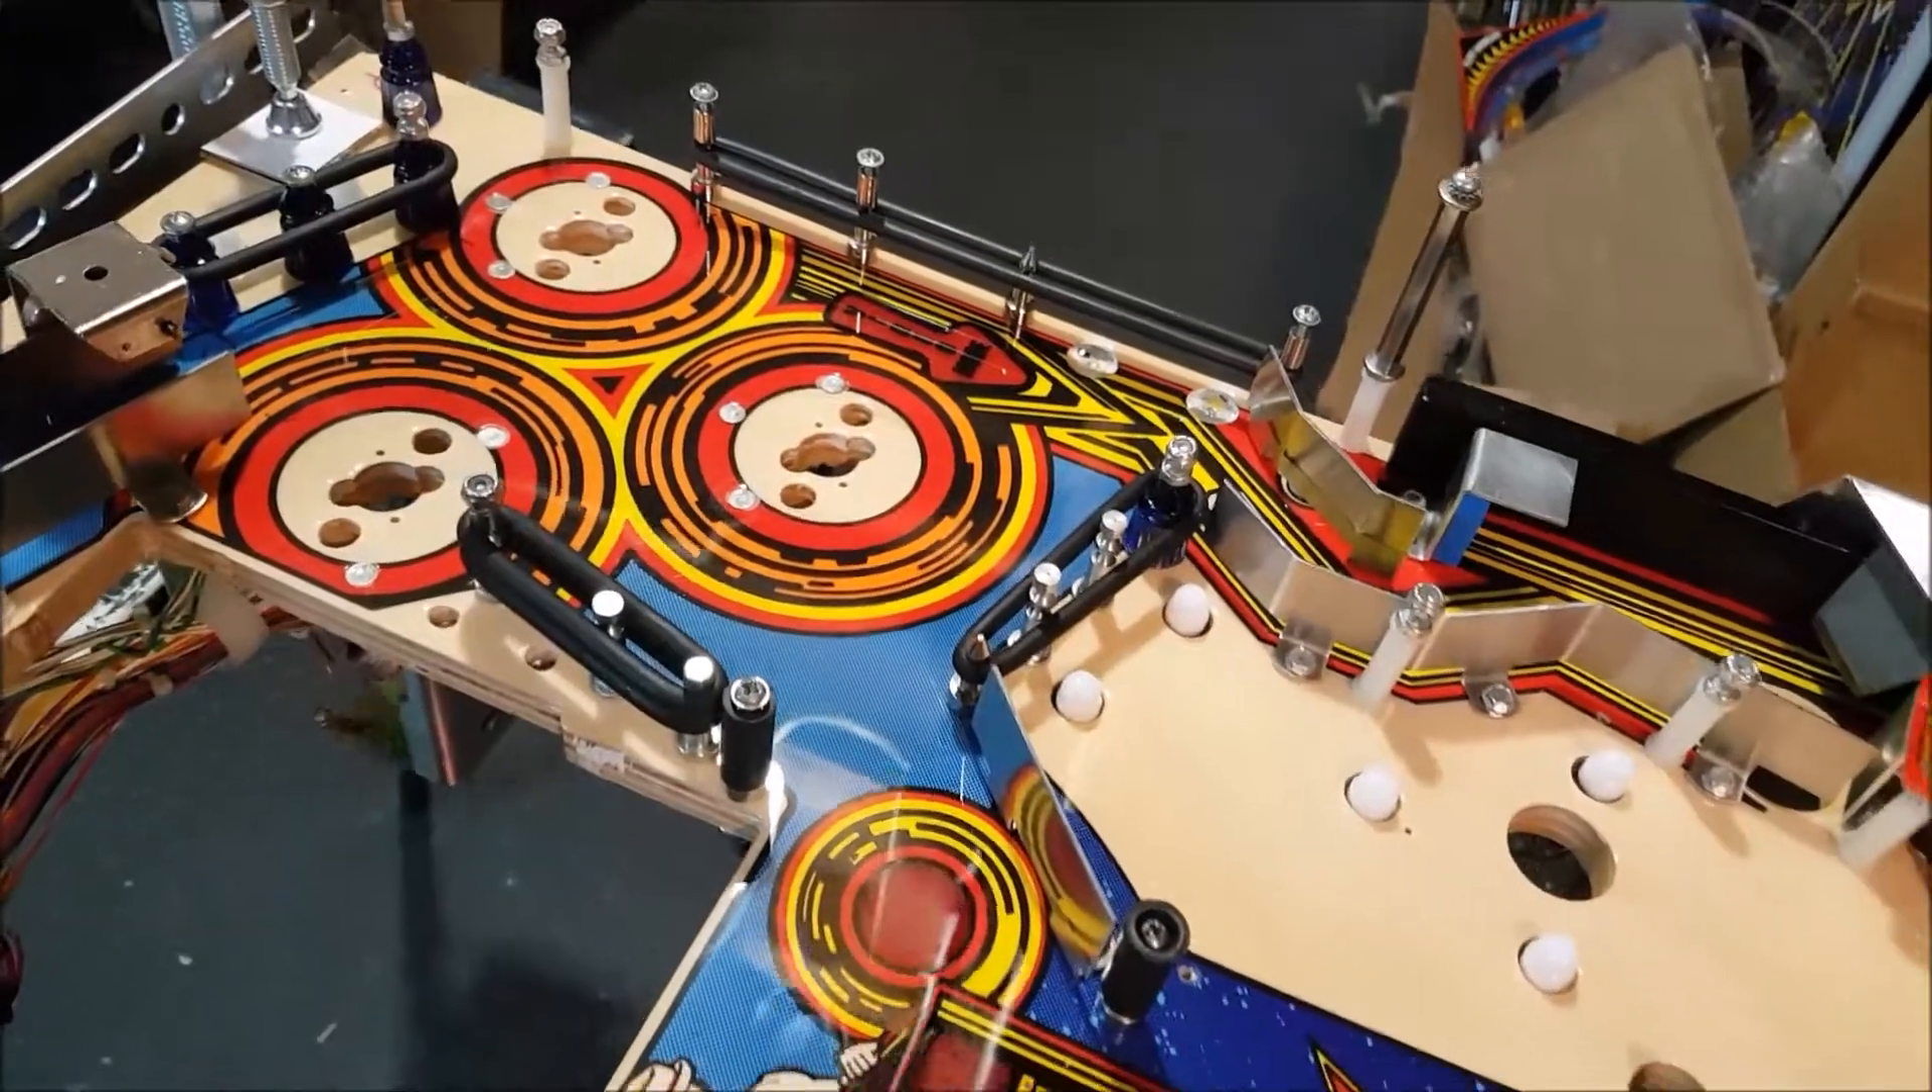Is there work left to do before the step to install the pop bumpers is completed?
Yes.